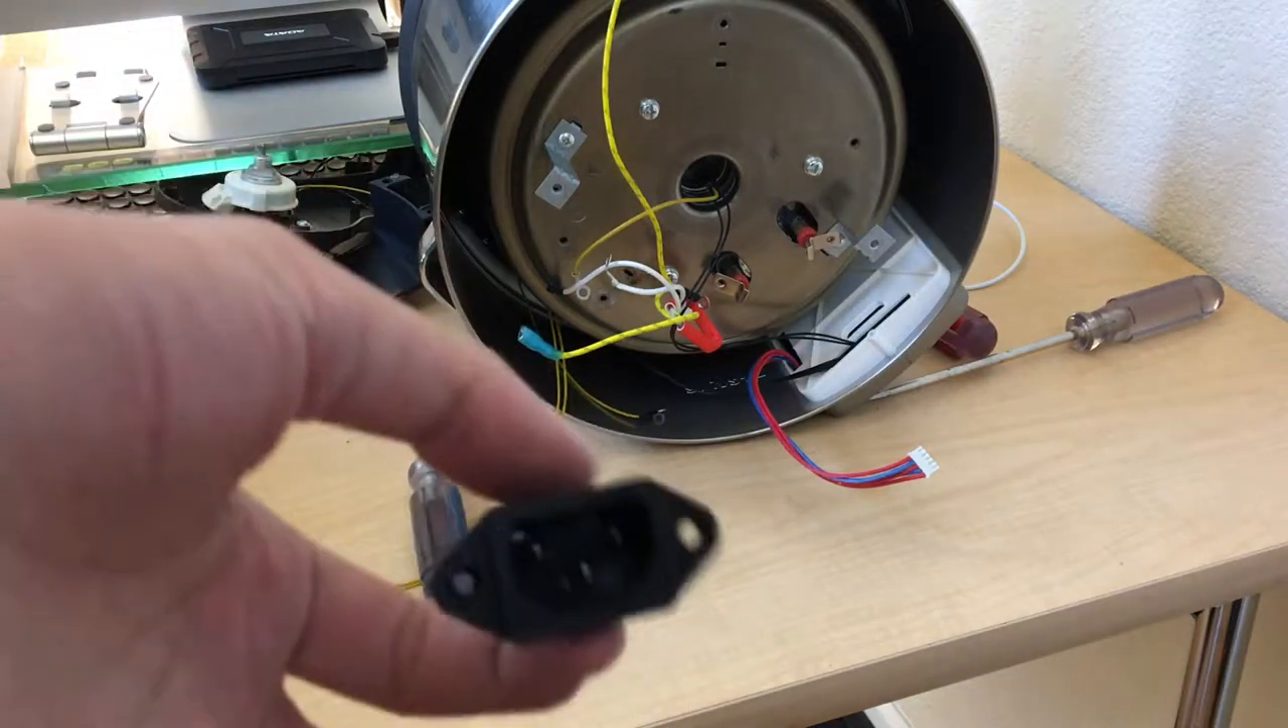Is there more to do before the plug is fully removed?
No.